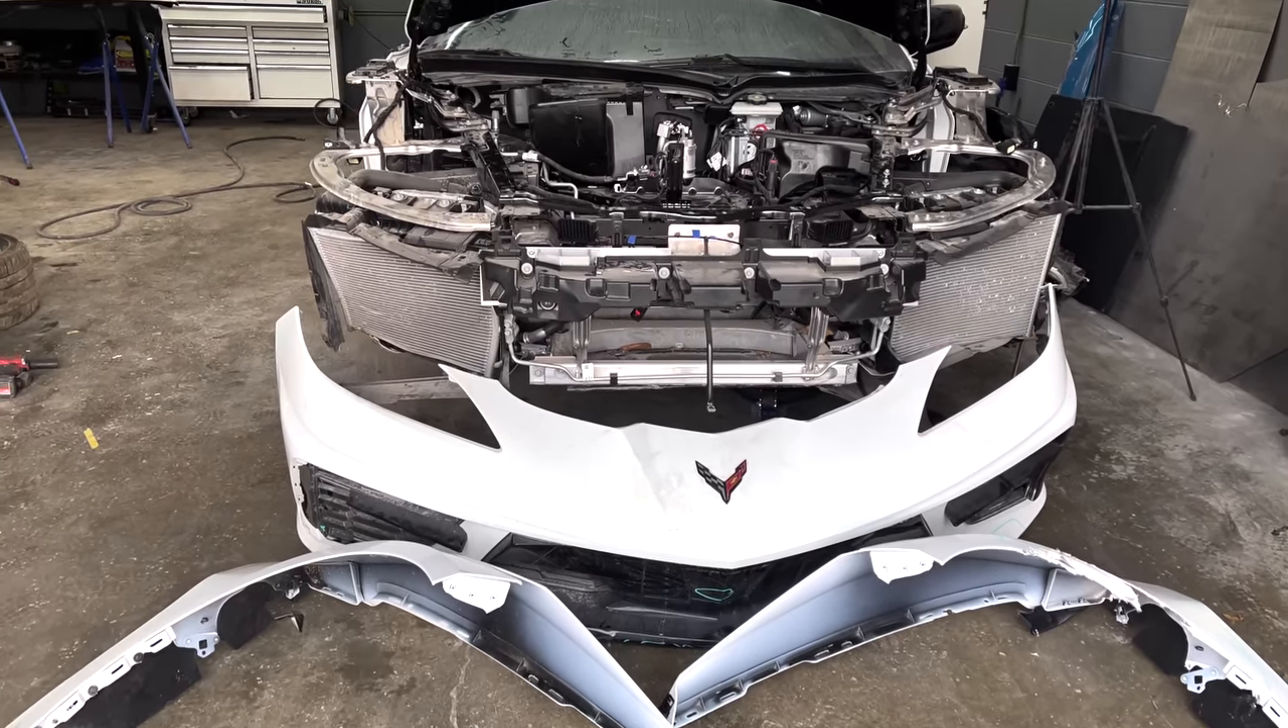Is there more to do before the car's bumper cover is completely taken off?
No.